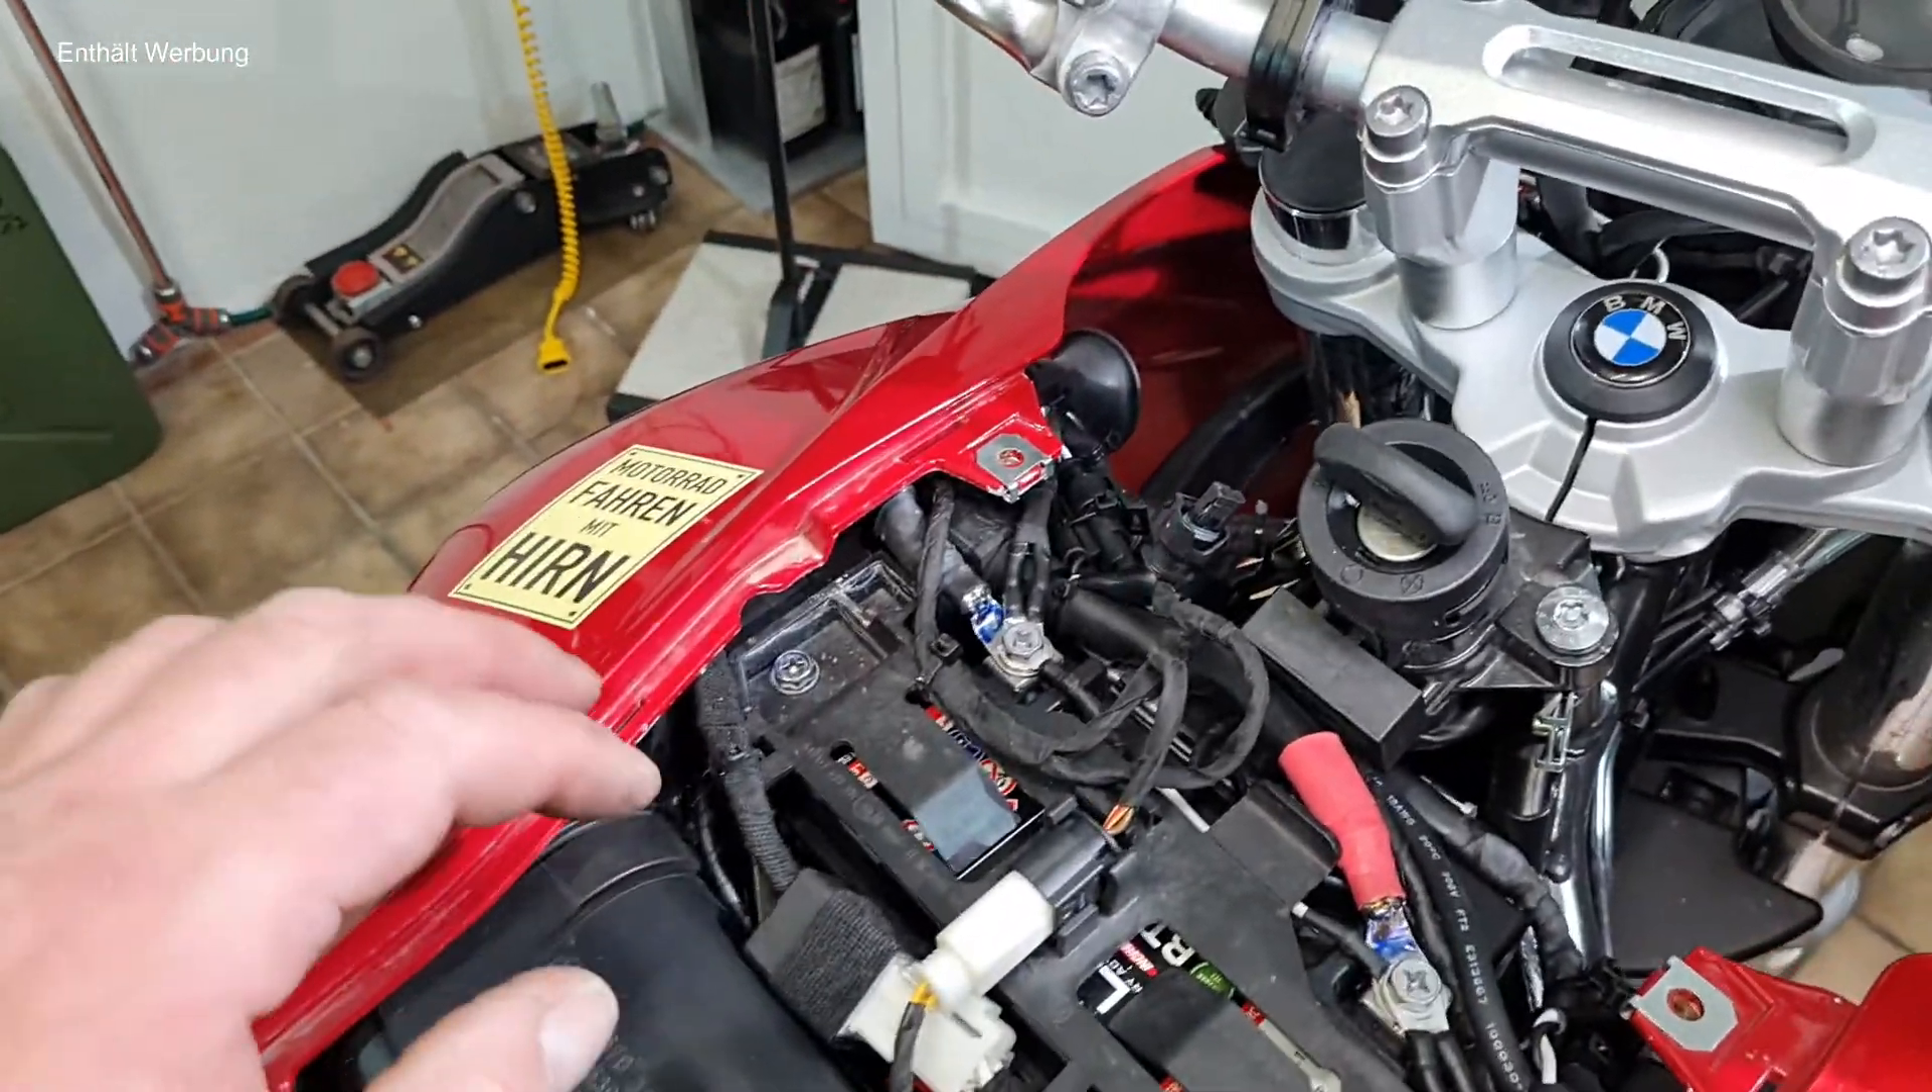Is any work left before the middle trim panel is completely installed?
Yes.